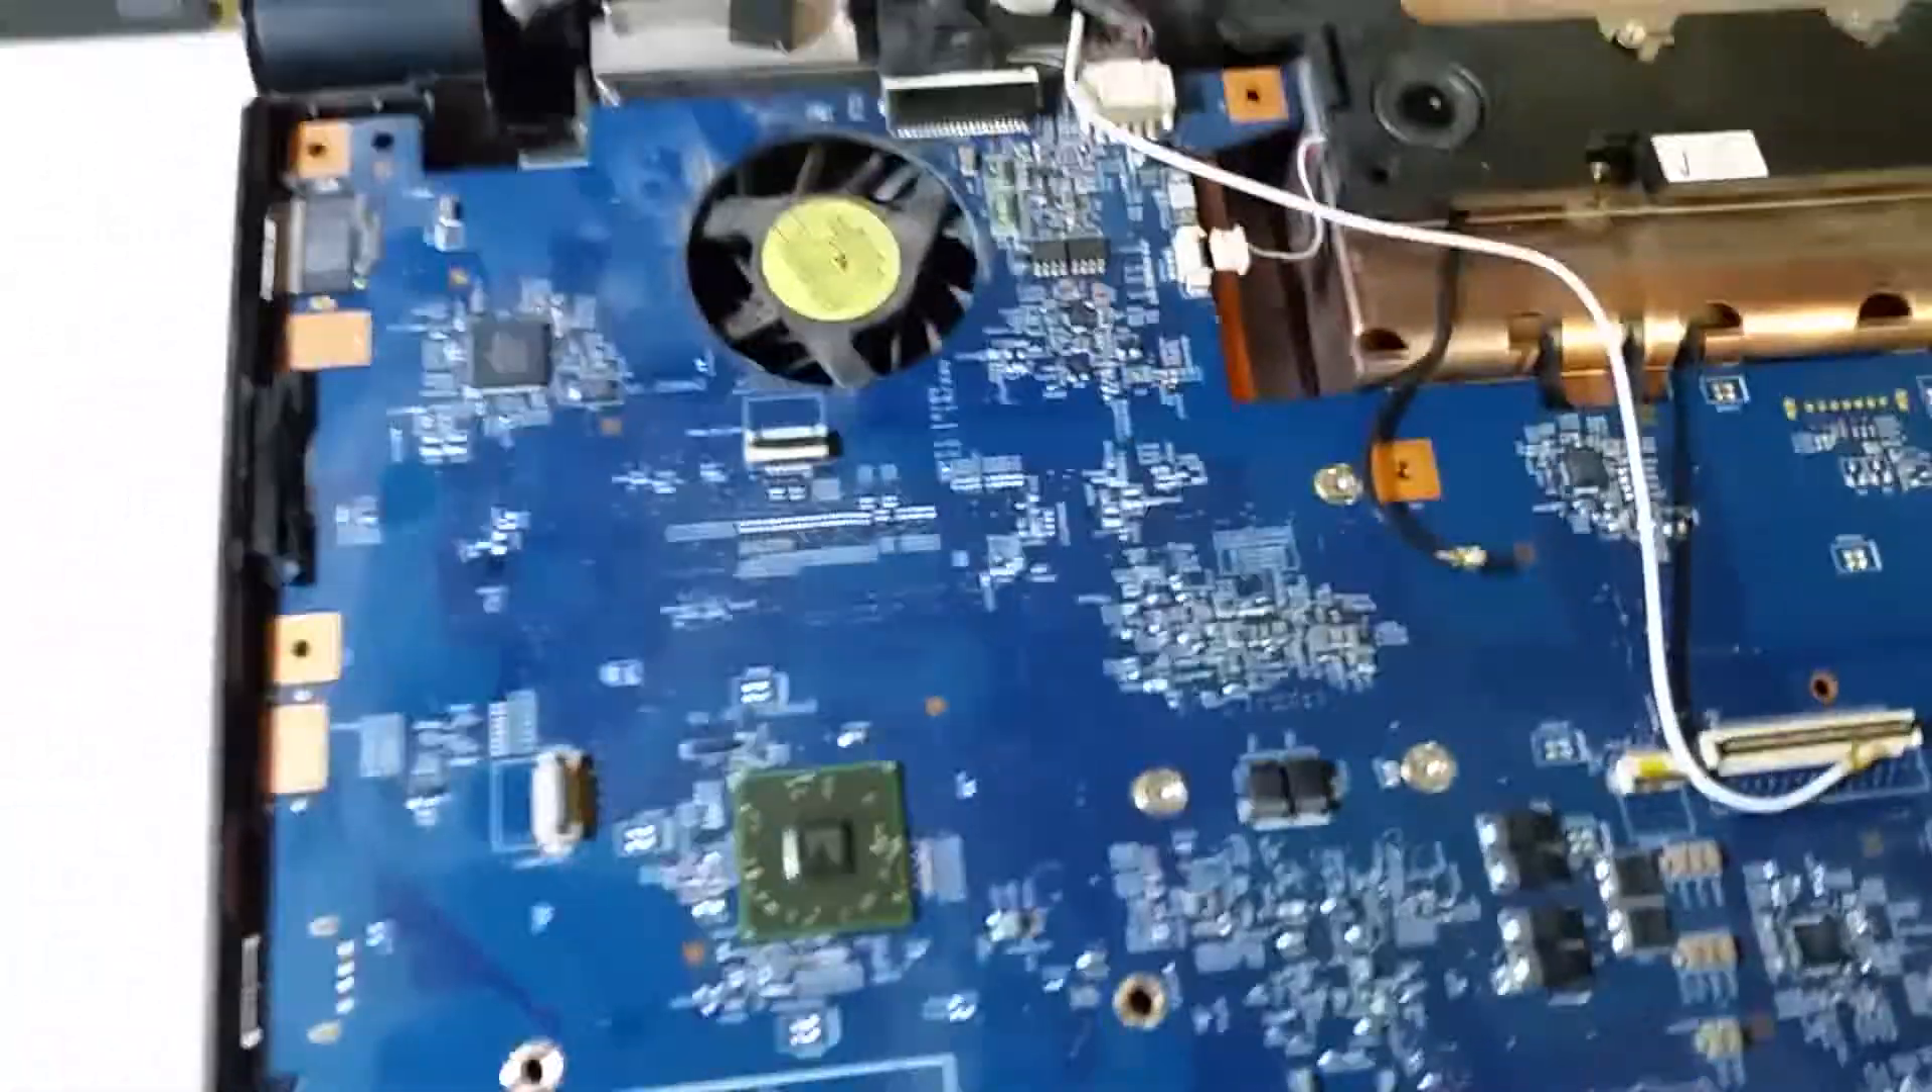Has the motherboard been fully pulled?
No.